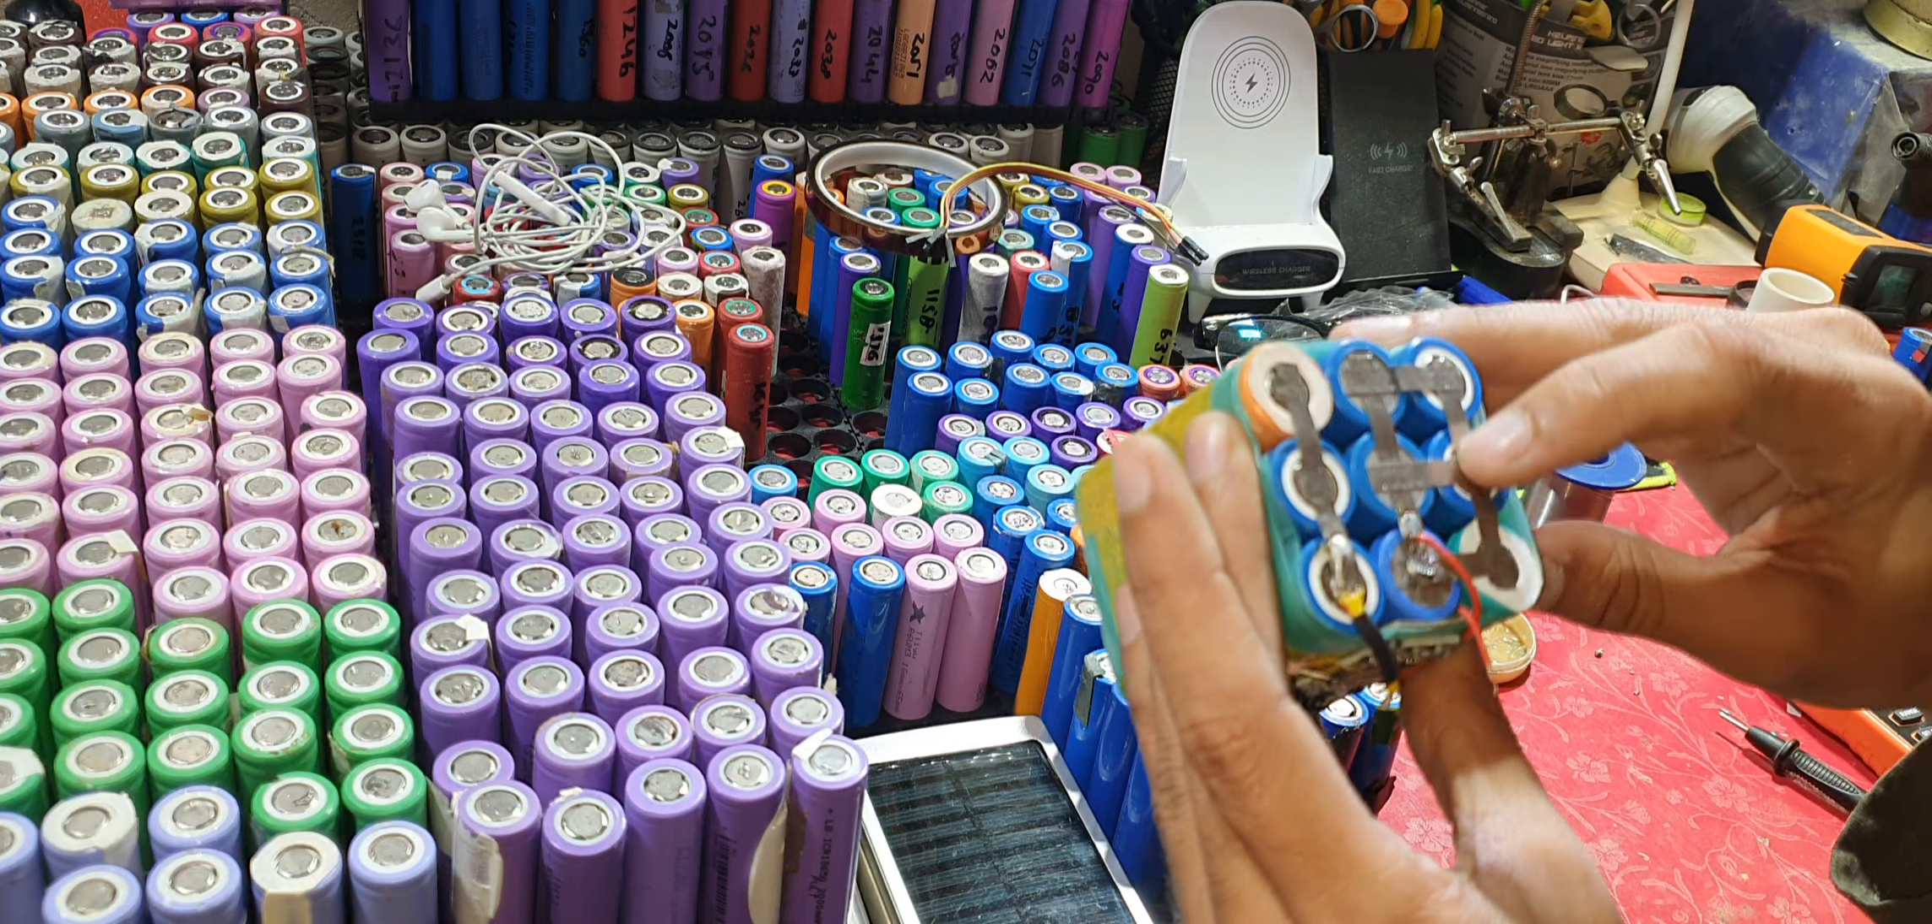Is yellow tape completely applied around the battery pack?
No.